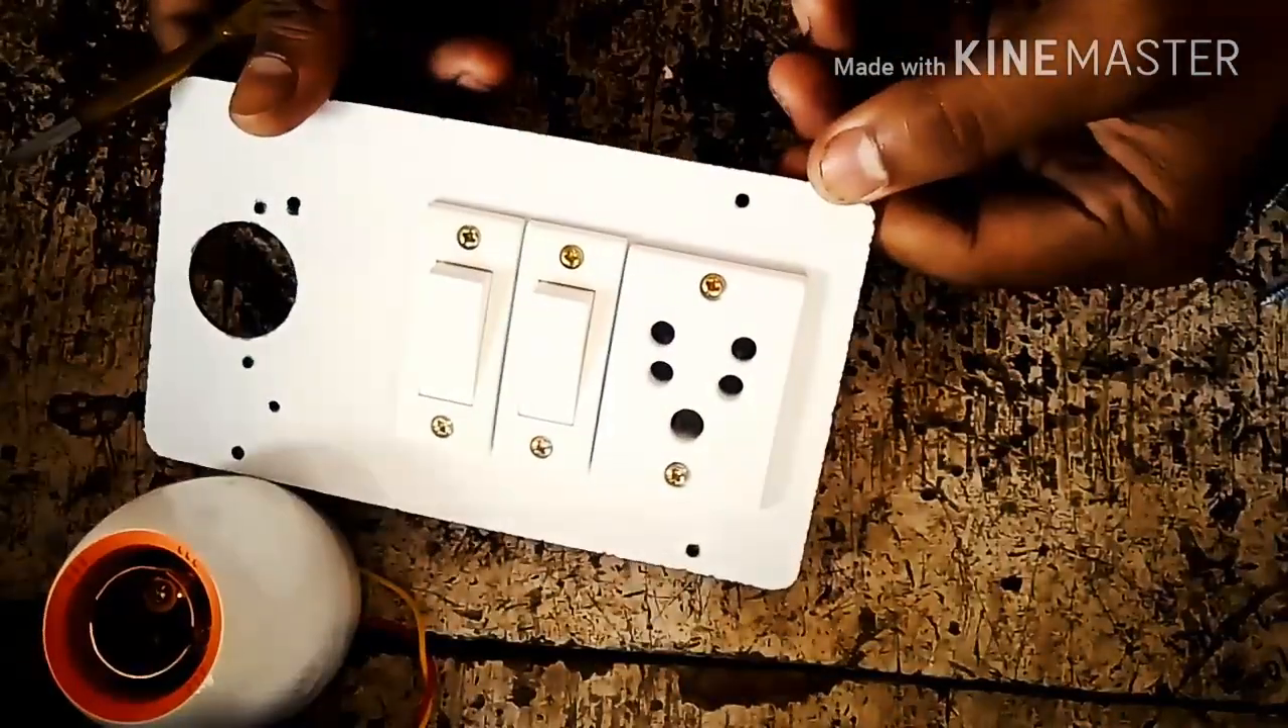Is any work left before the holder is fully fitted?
Yes.